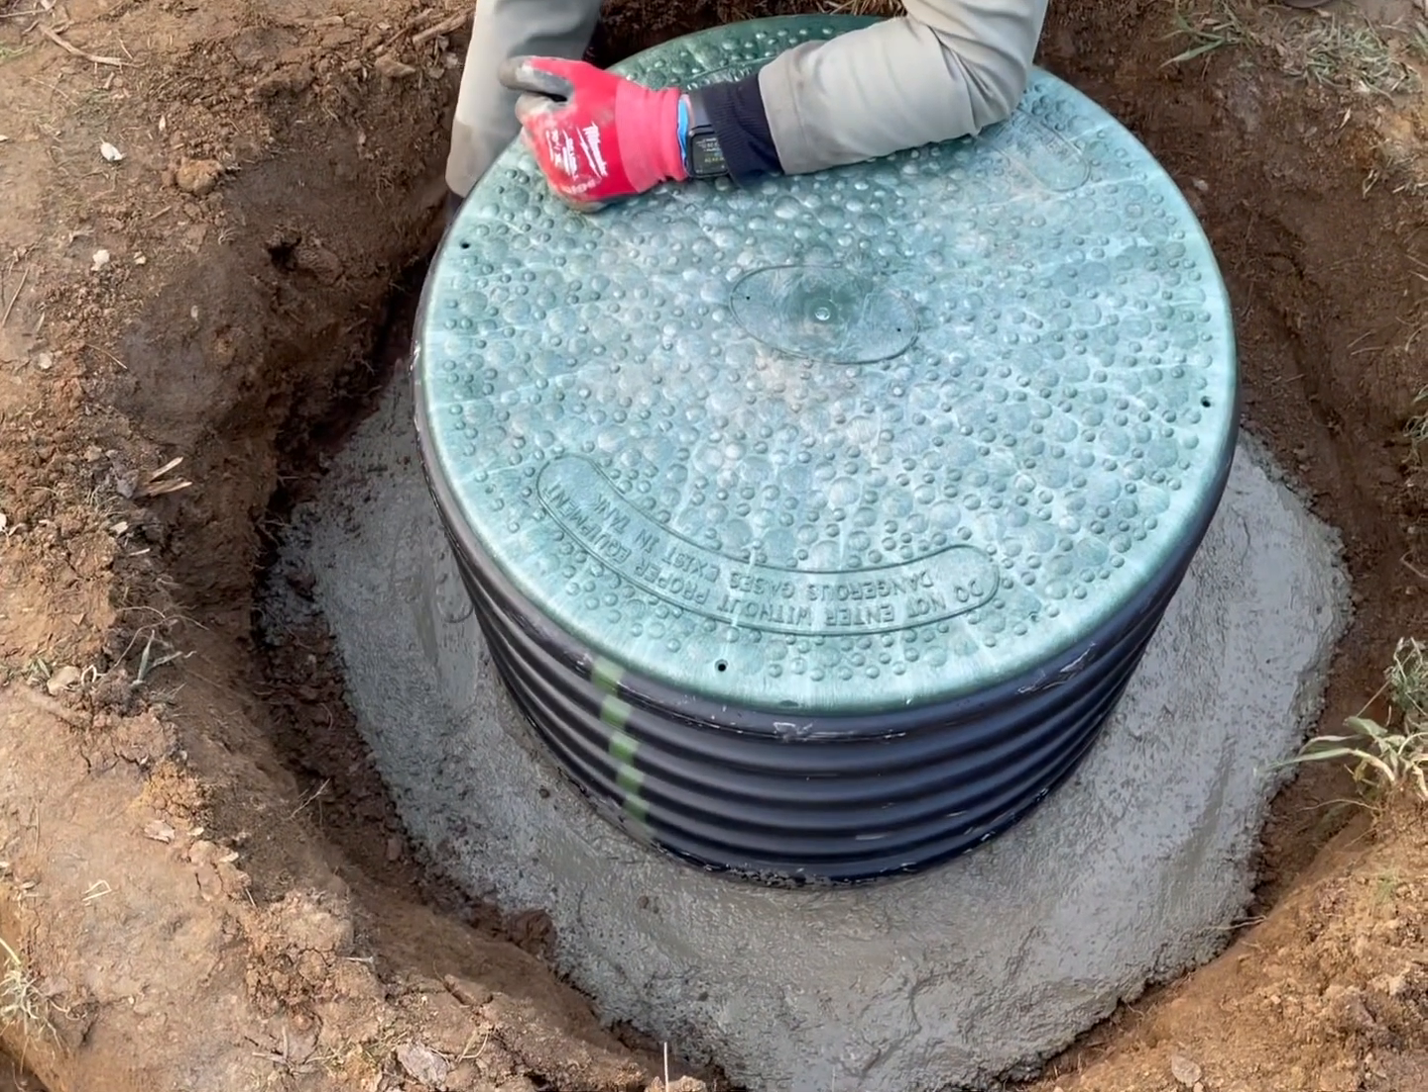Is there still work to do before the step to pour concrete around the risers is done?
No.